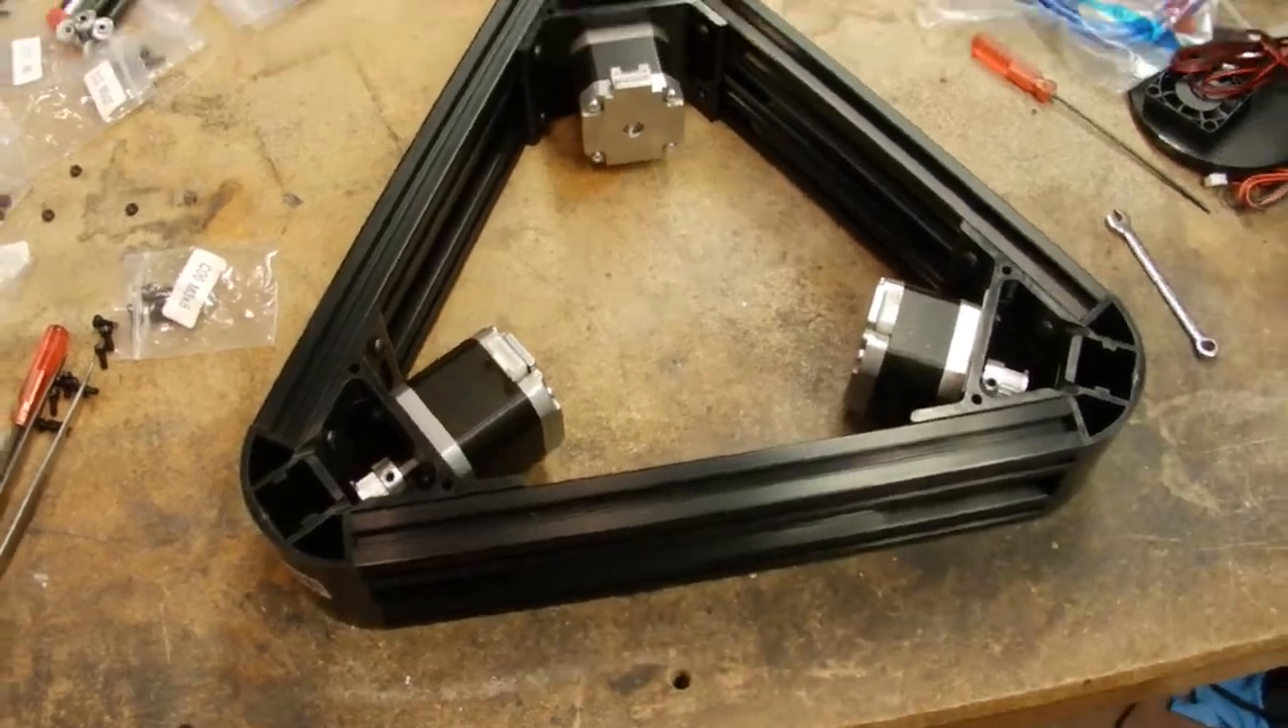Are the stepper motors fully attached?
Yes.